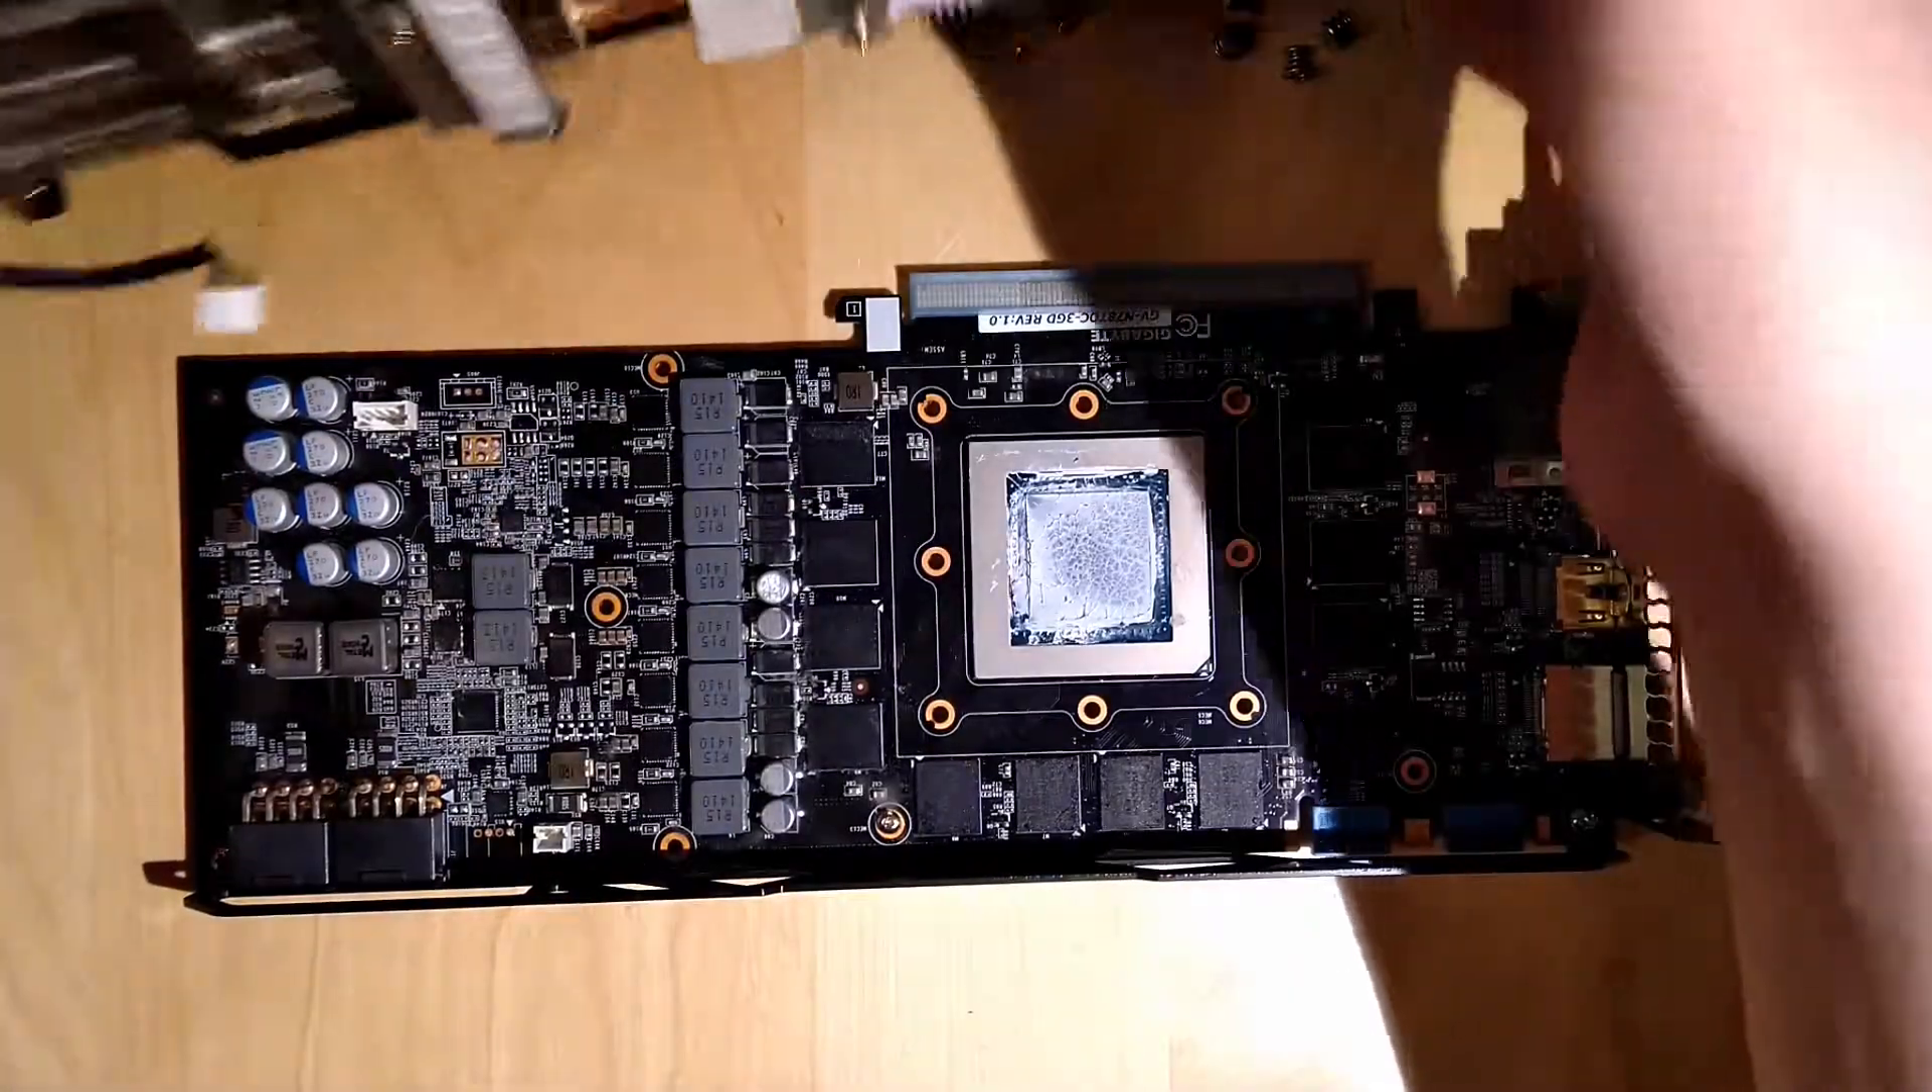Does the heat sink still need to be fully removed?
No.